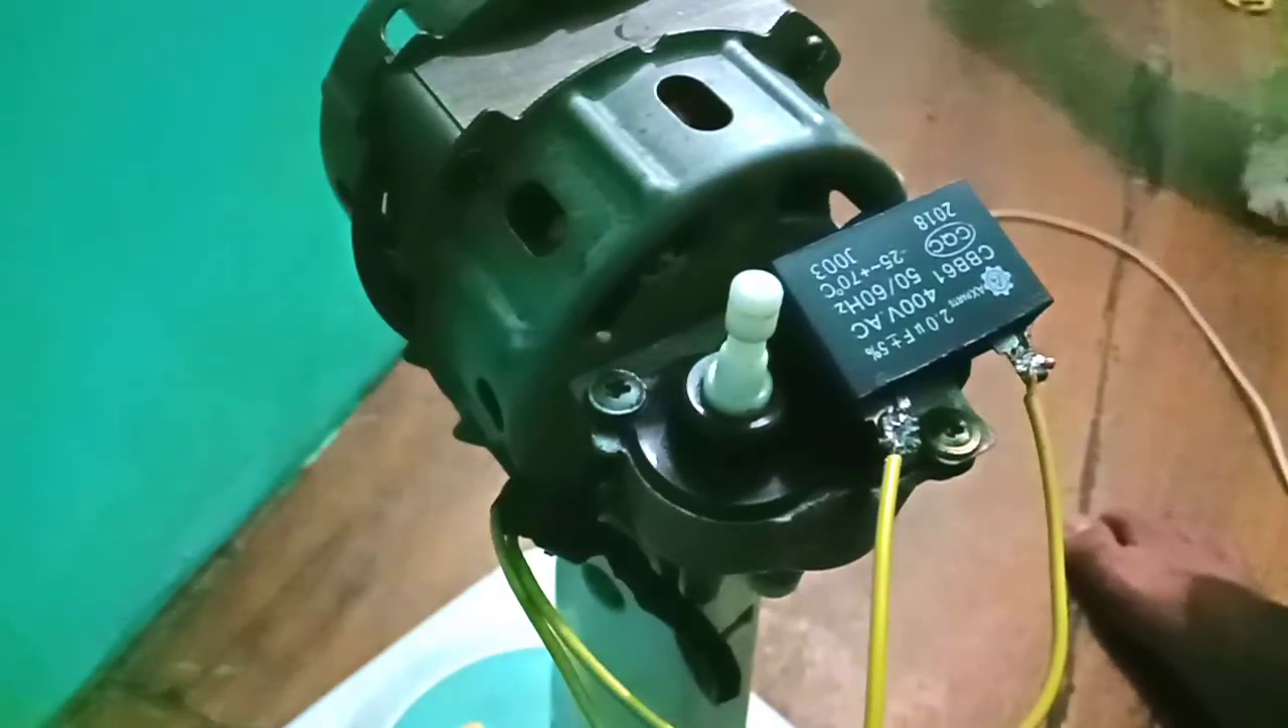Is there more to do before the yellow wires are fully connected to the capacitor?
No.